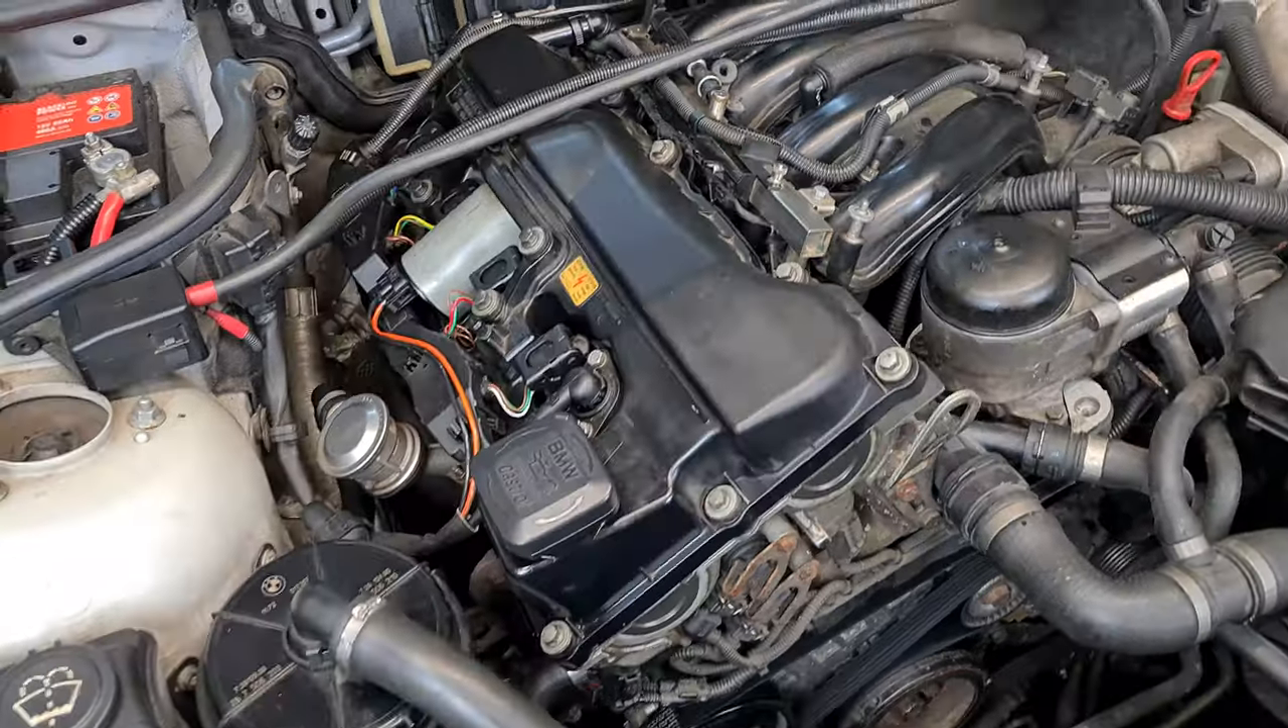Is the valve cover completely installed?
Yes.